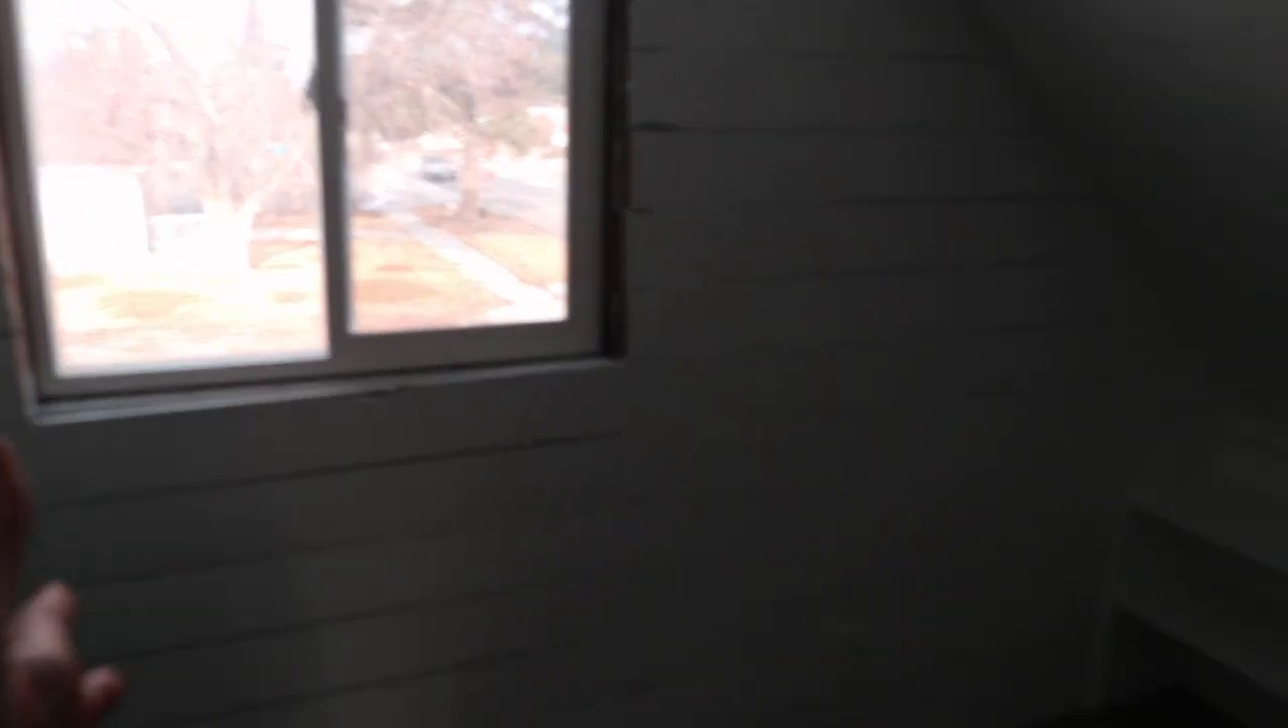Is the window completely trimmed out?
No.